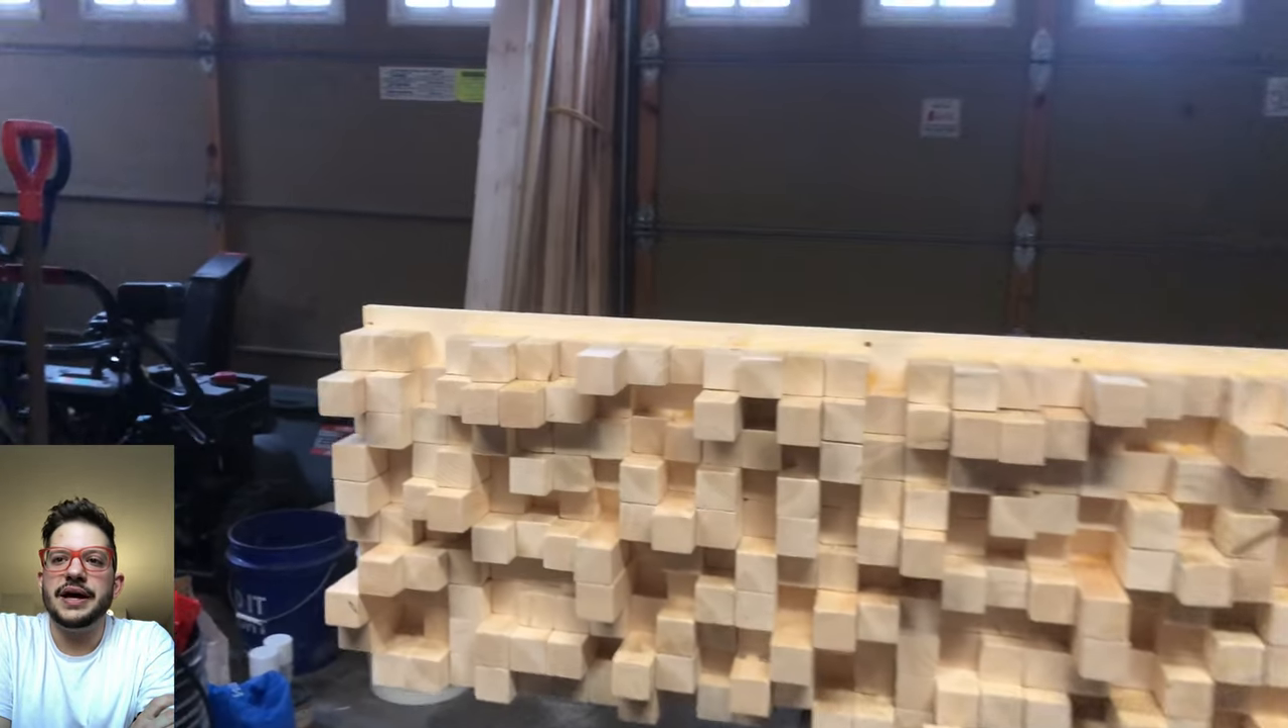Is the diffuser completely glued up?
Yes.